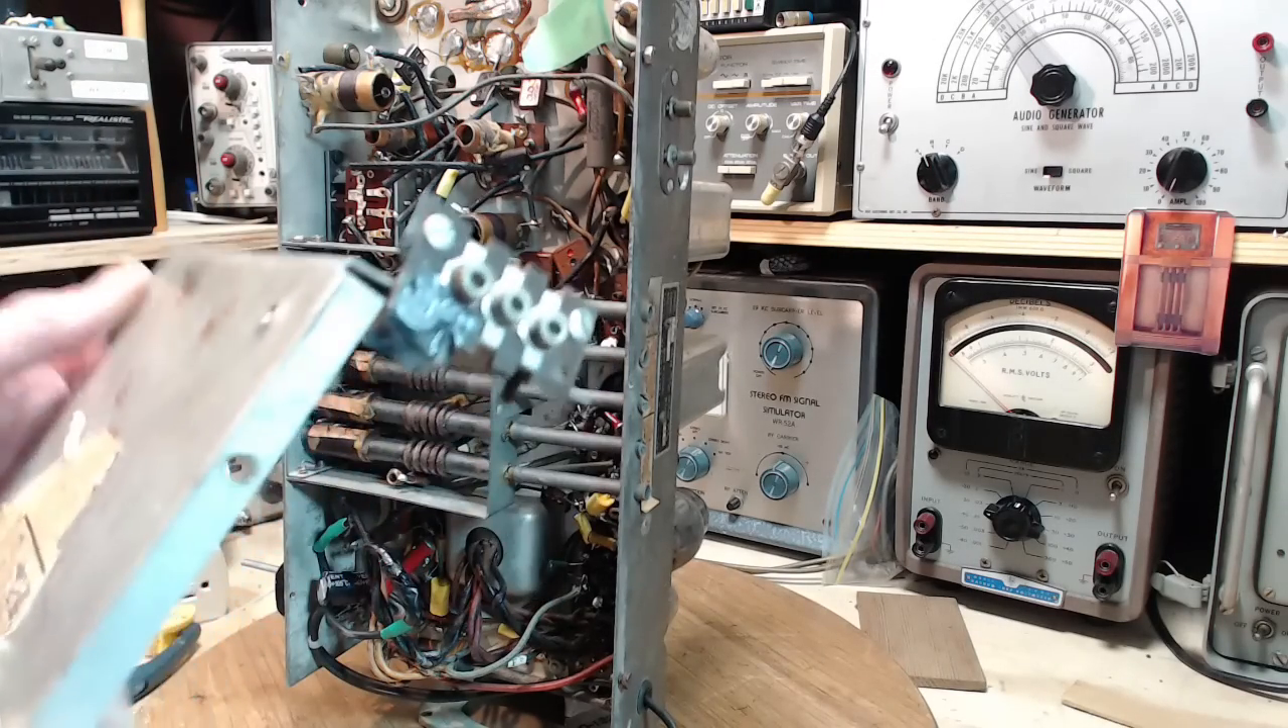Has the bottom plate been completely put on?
No.